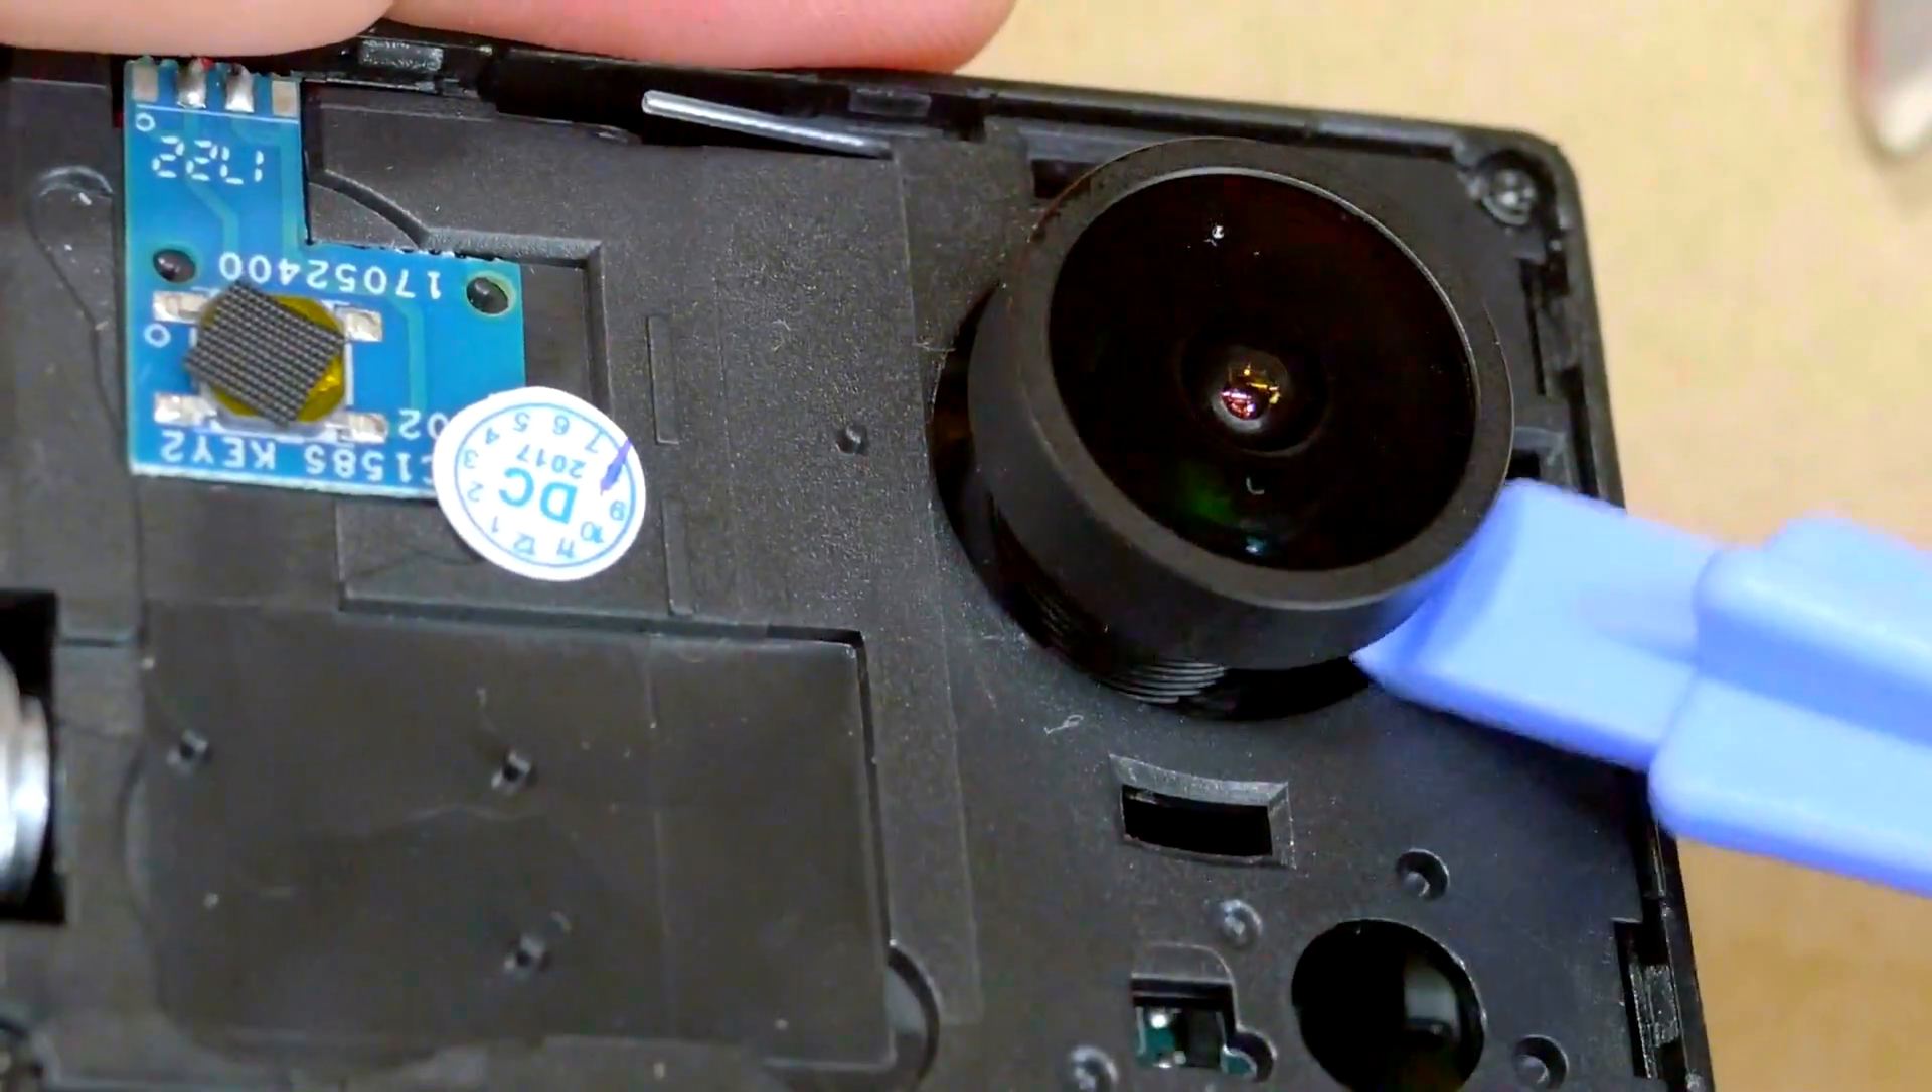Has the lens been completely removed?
No.